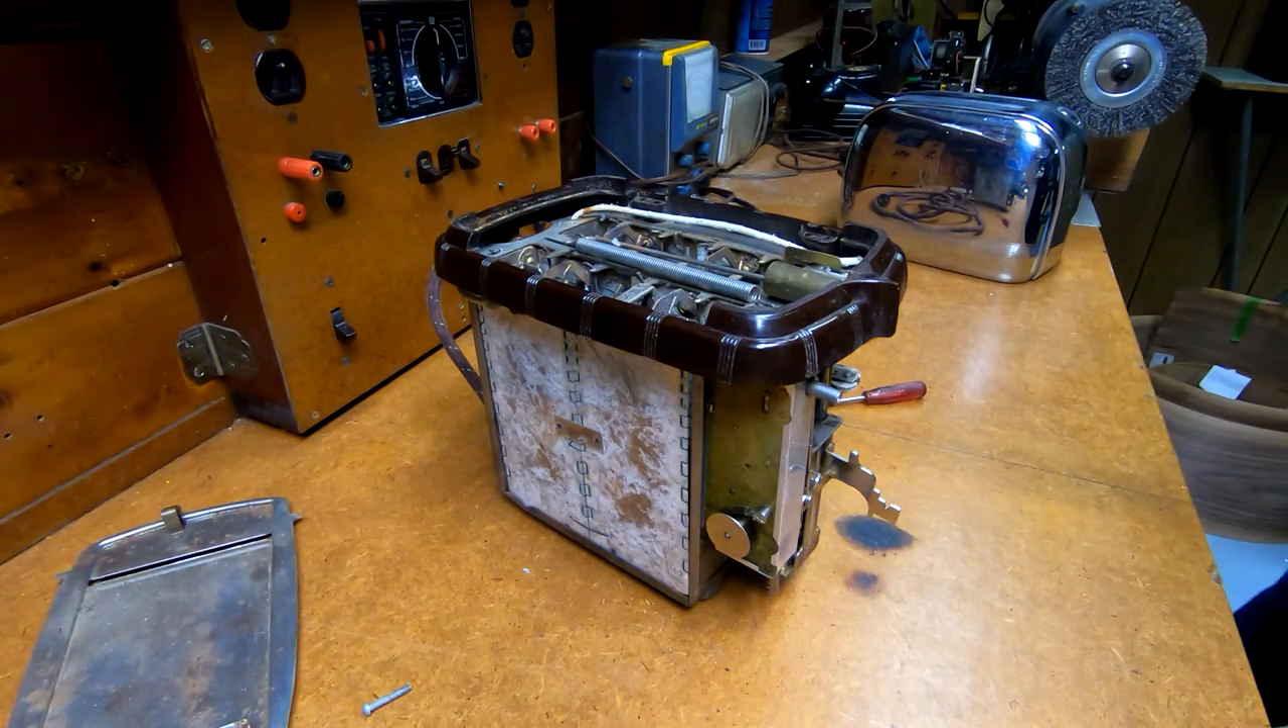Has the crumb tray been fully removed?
Yes.